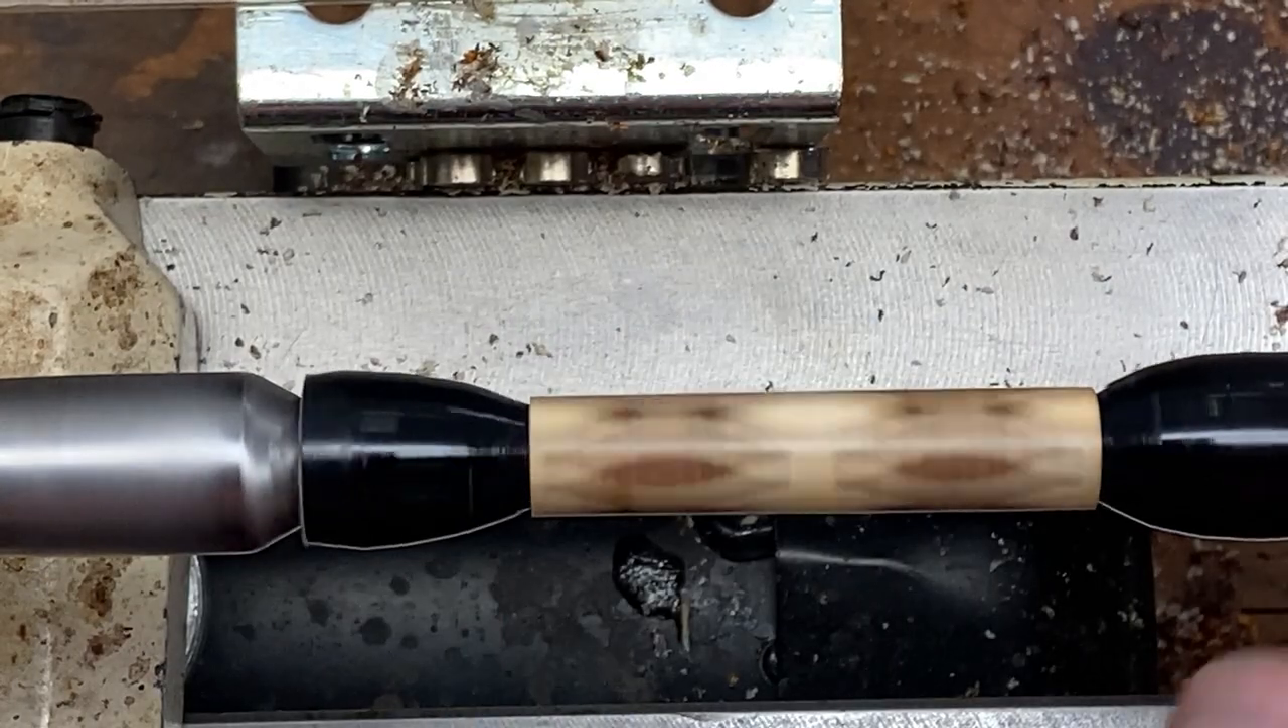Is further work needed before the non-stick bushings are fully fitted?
No.